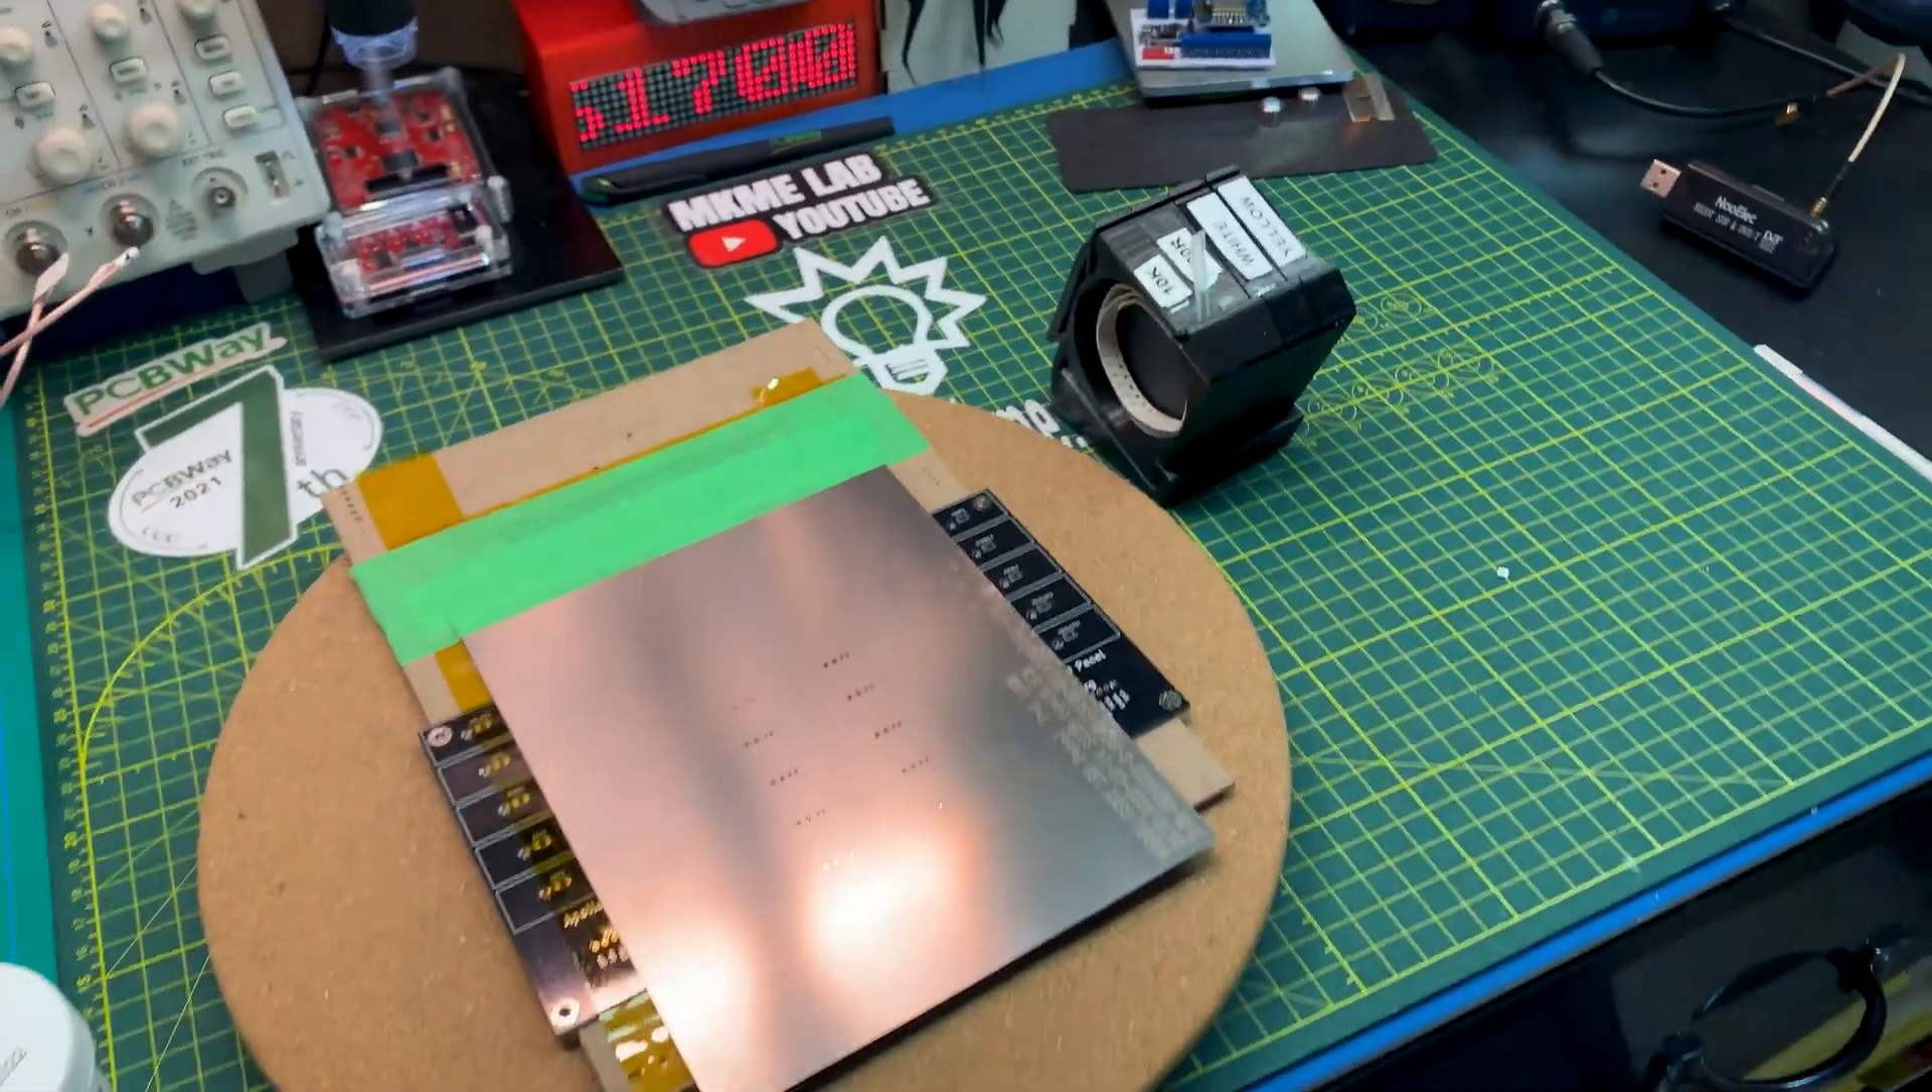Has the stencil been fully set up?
Yes.